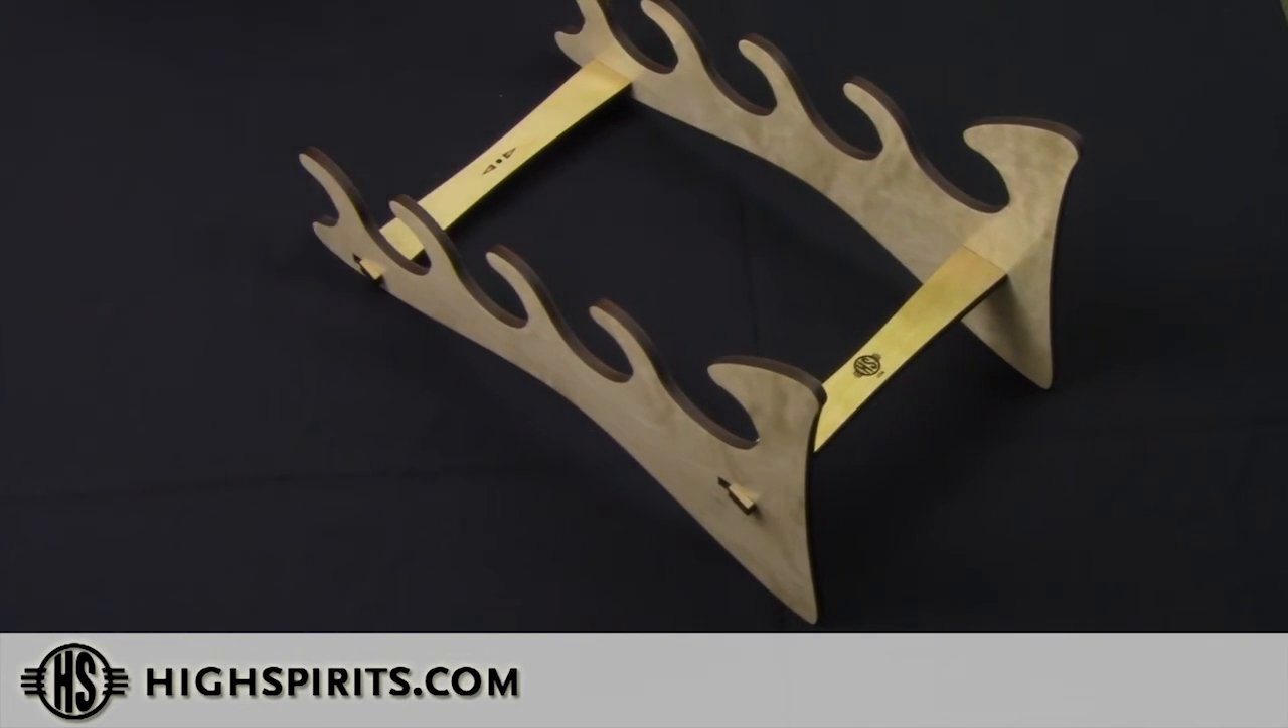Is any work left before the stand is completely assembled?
No.